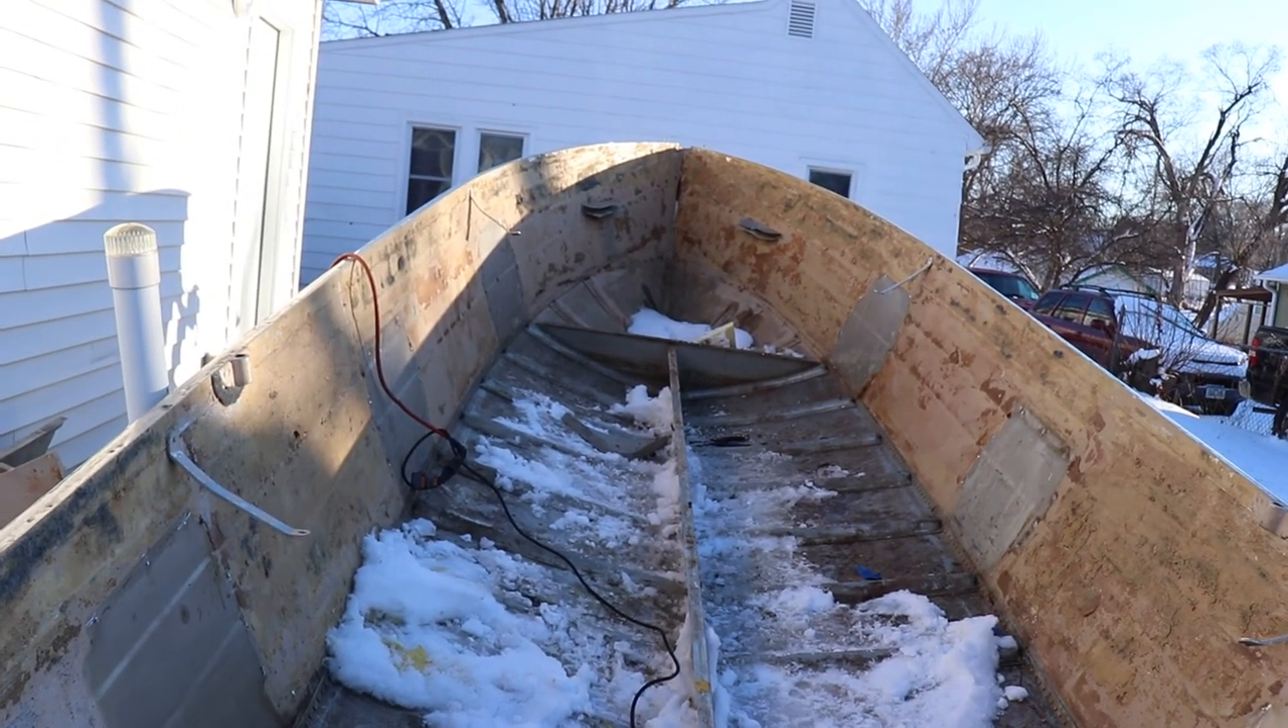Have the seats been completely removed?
Yes.